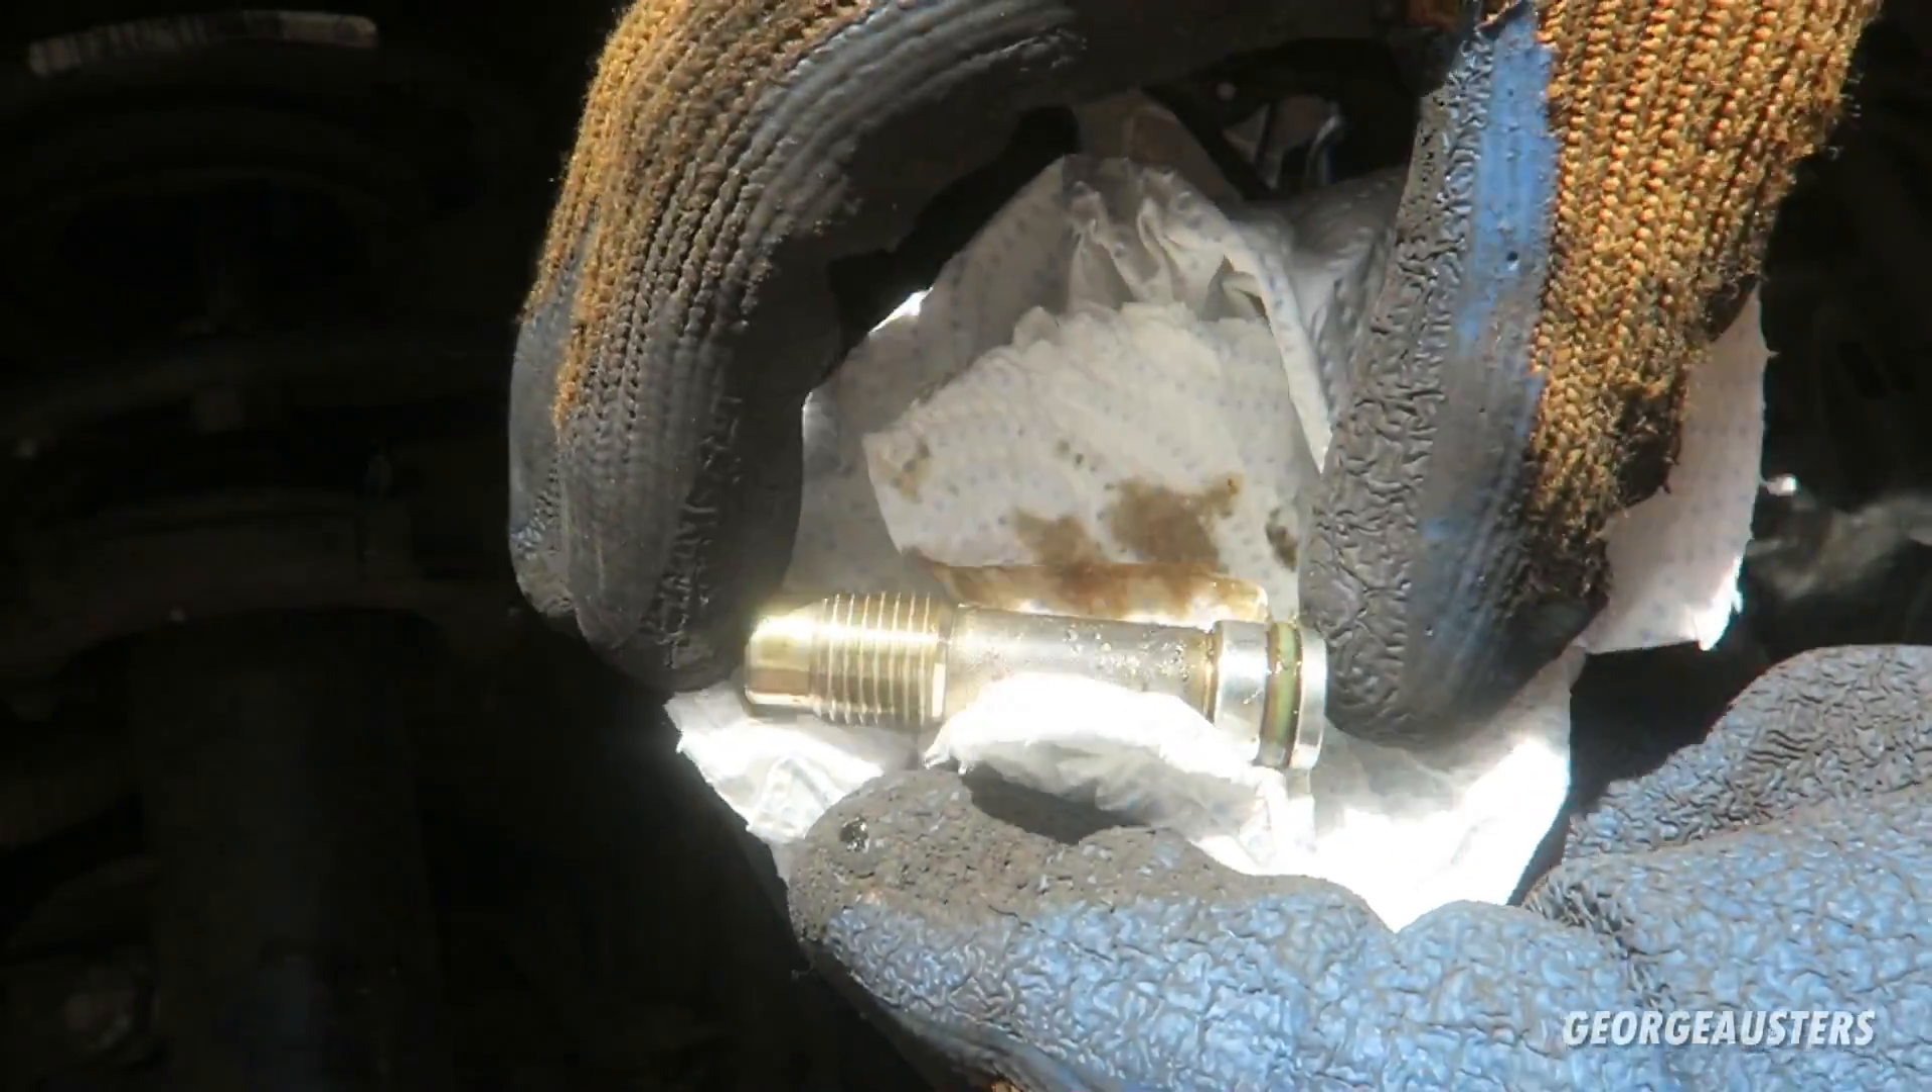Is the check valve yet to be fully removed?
No.